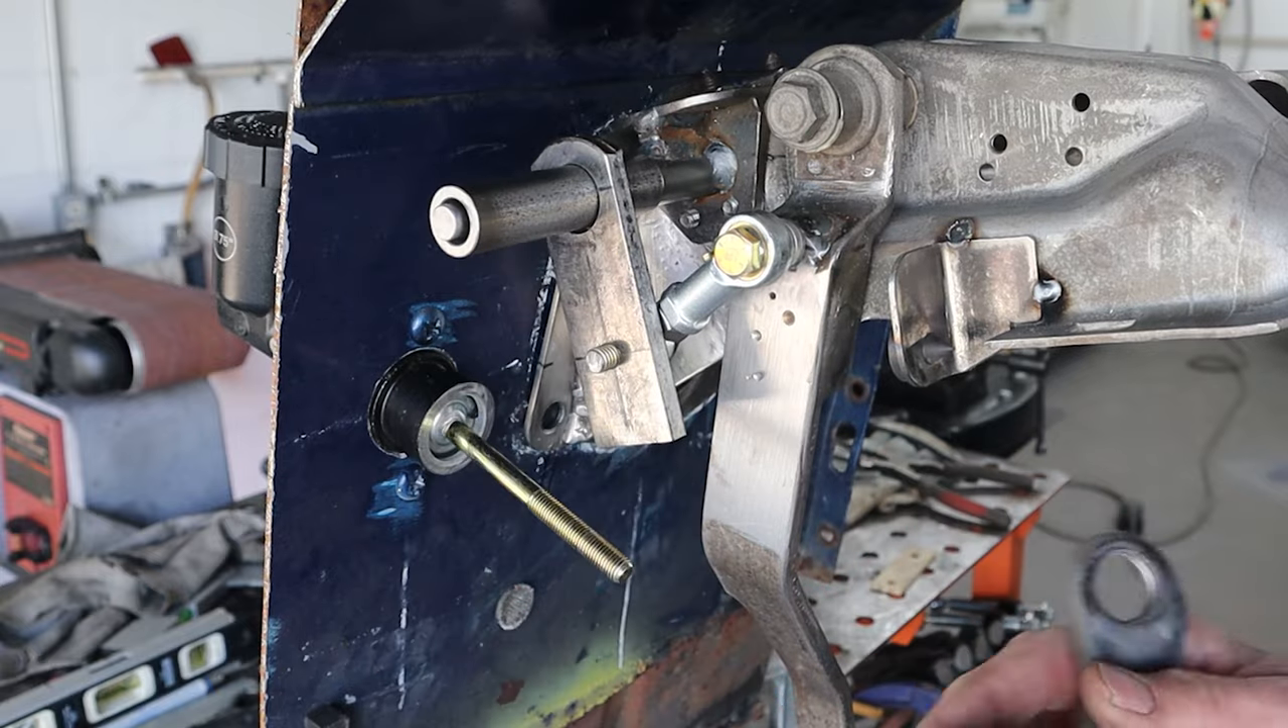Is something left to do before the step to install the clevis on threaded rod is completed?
Yes.